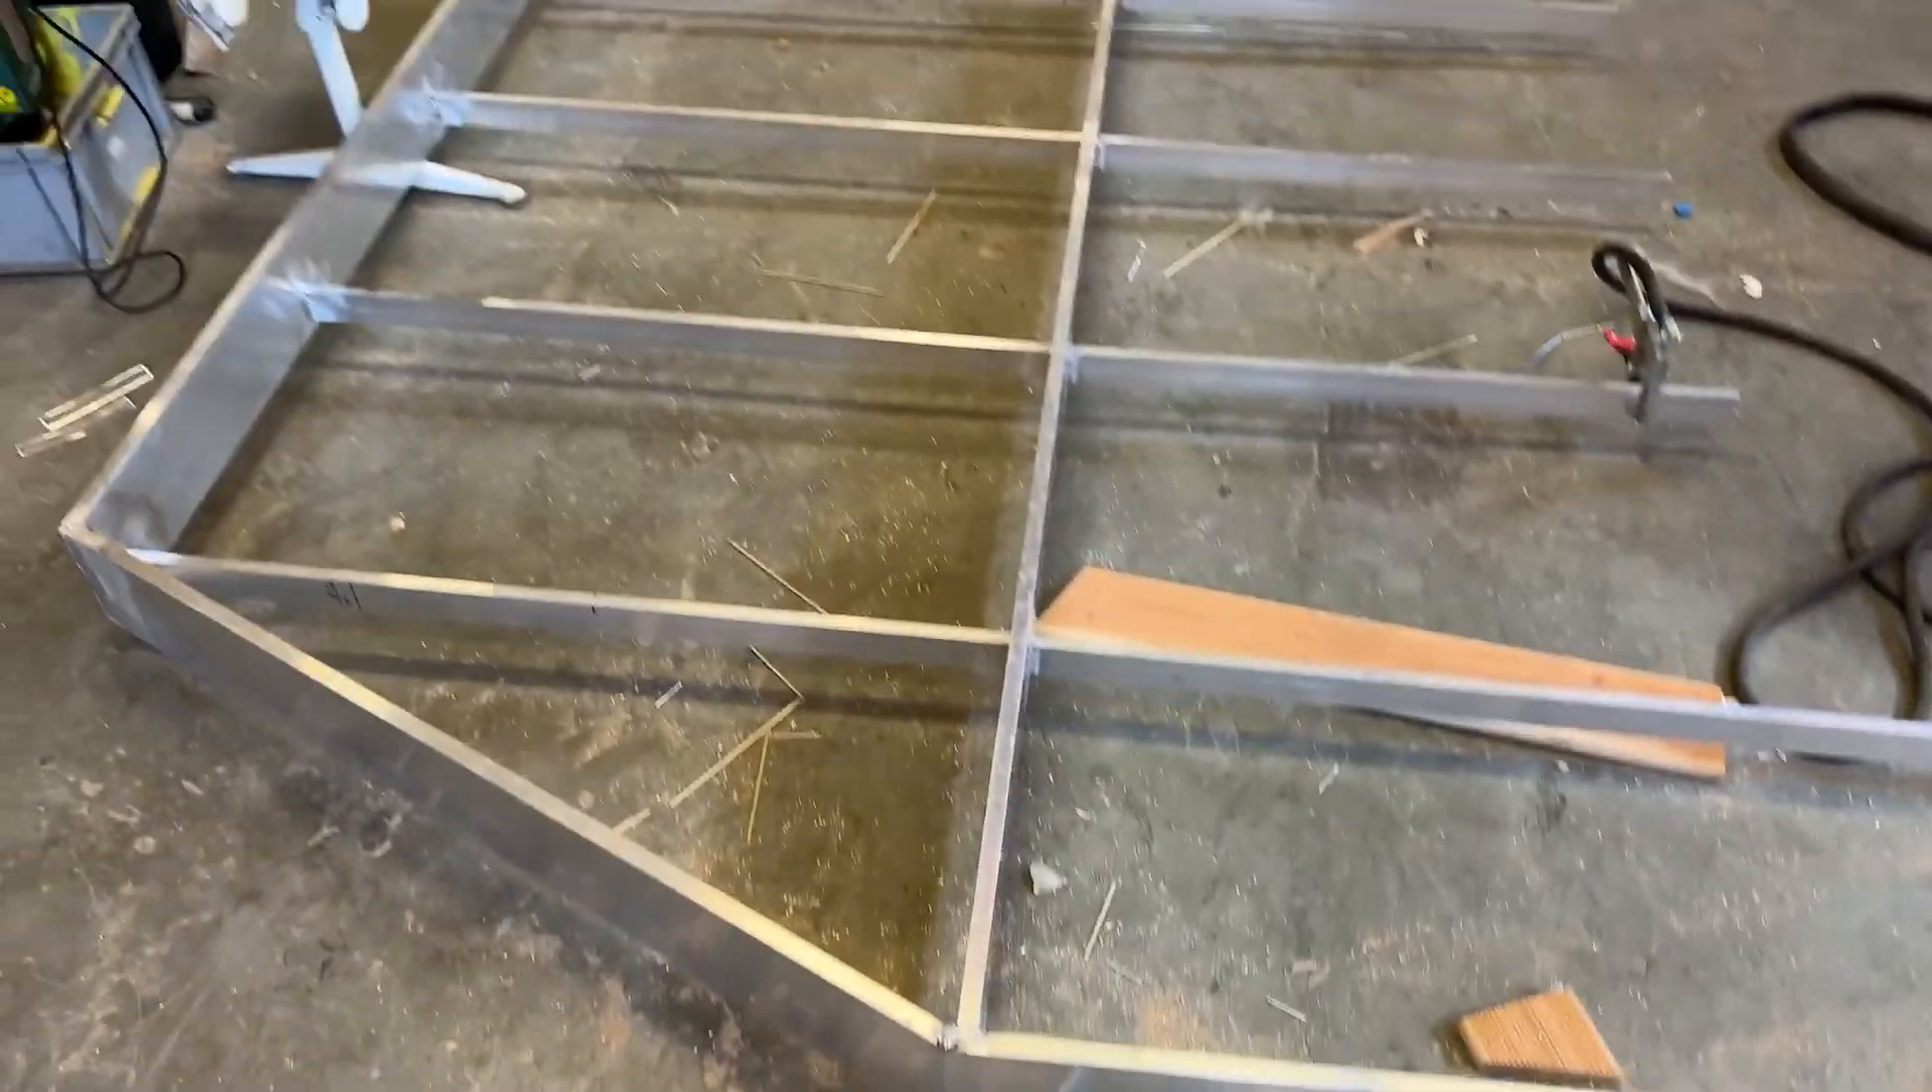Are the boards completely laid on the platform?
No.